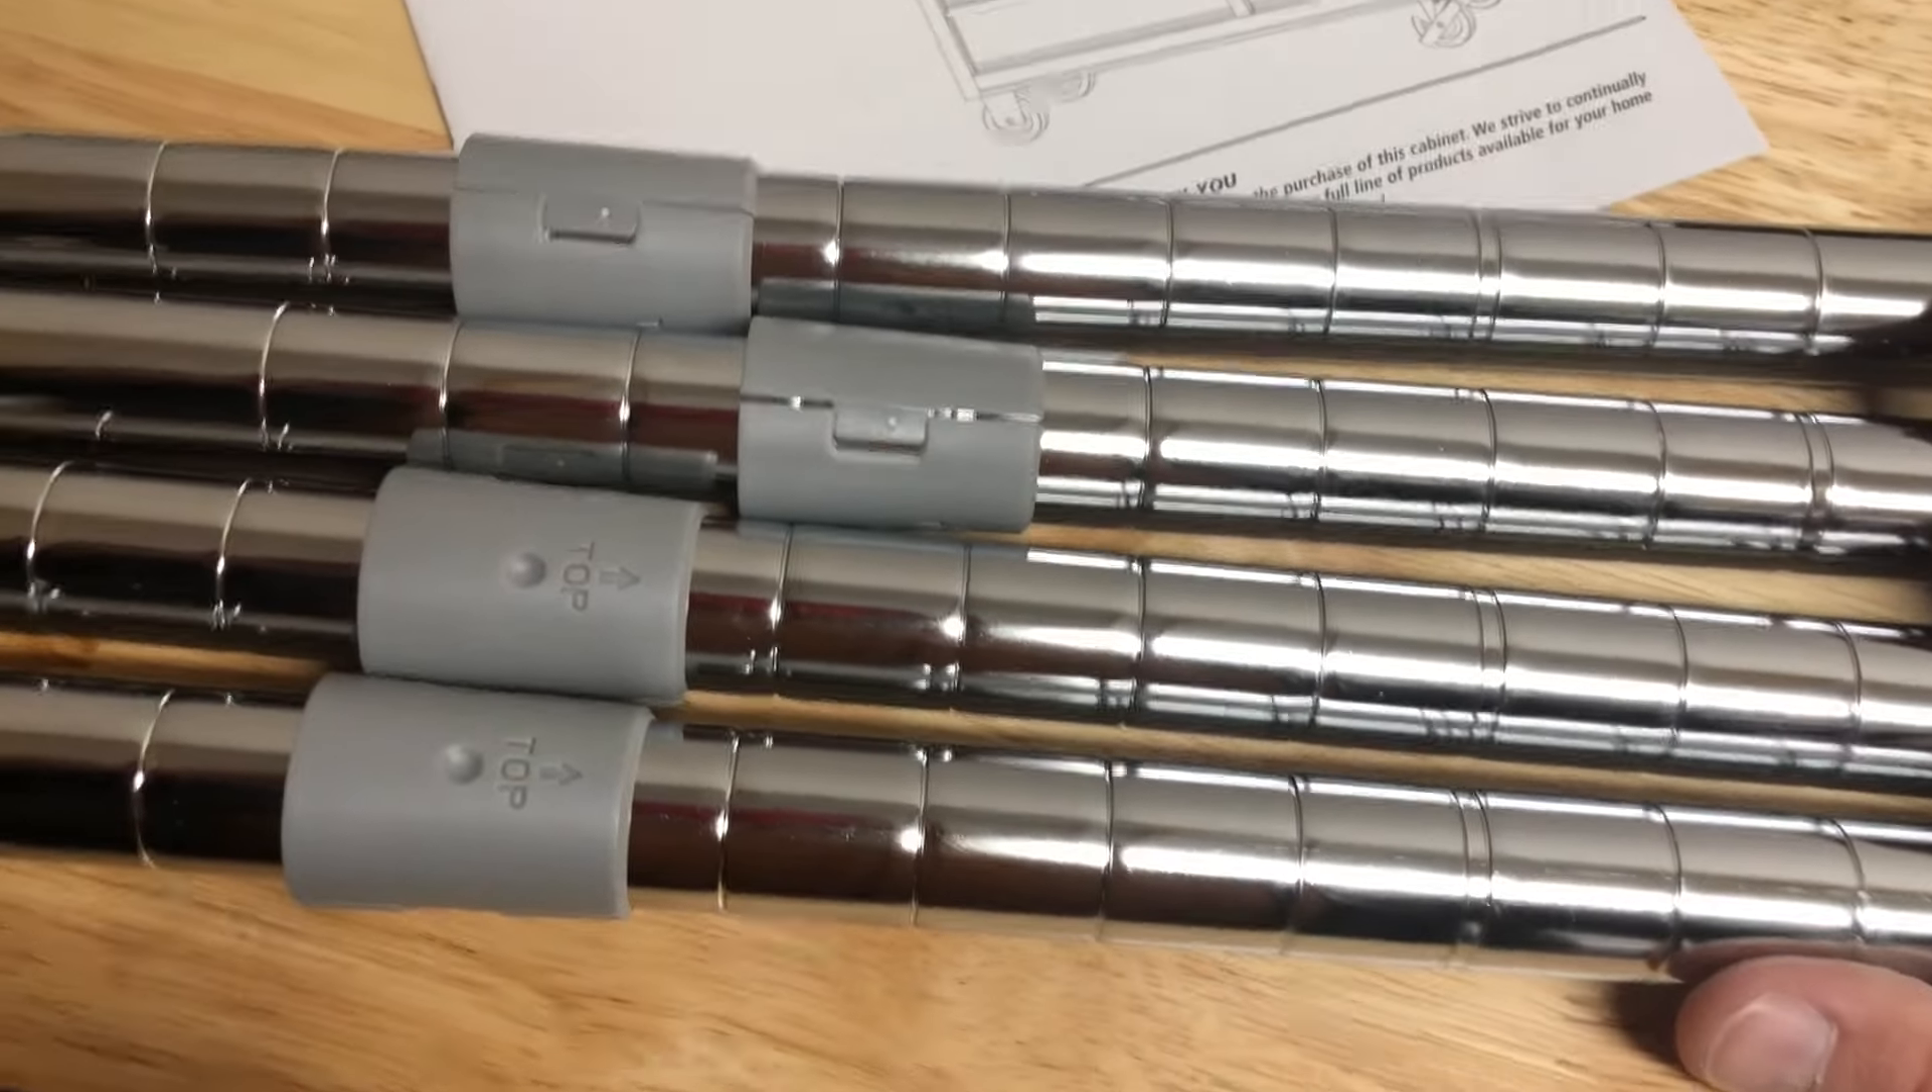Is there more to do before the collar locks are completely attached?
No.